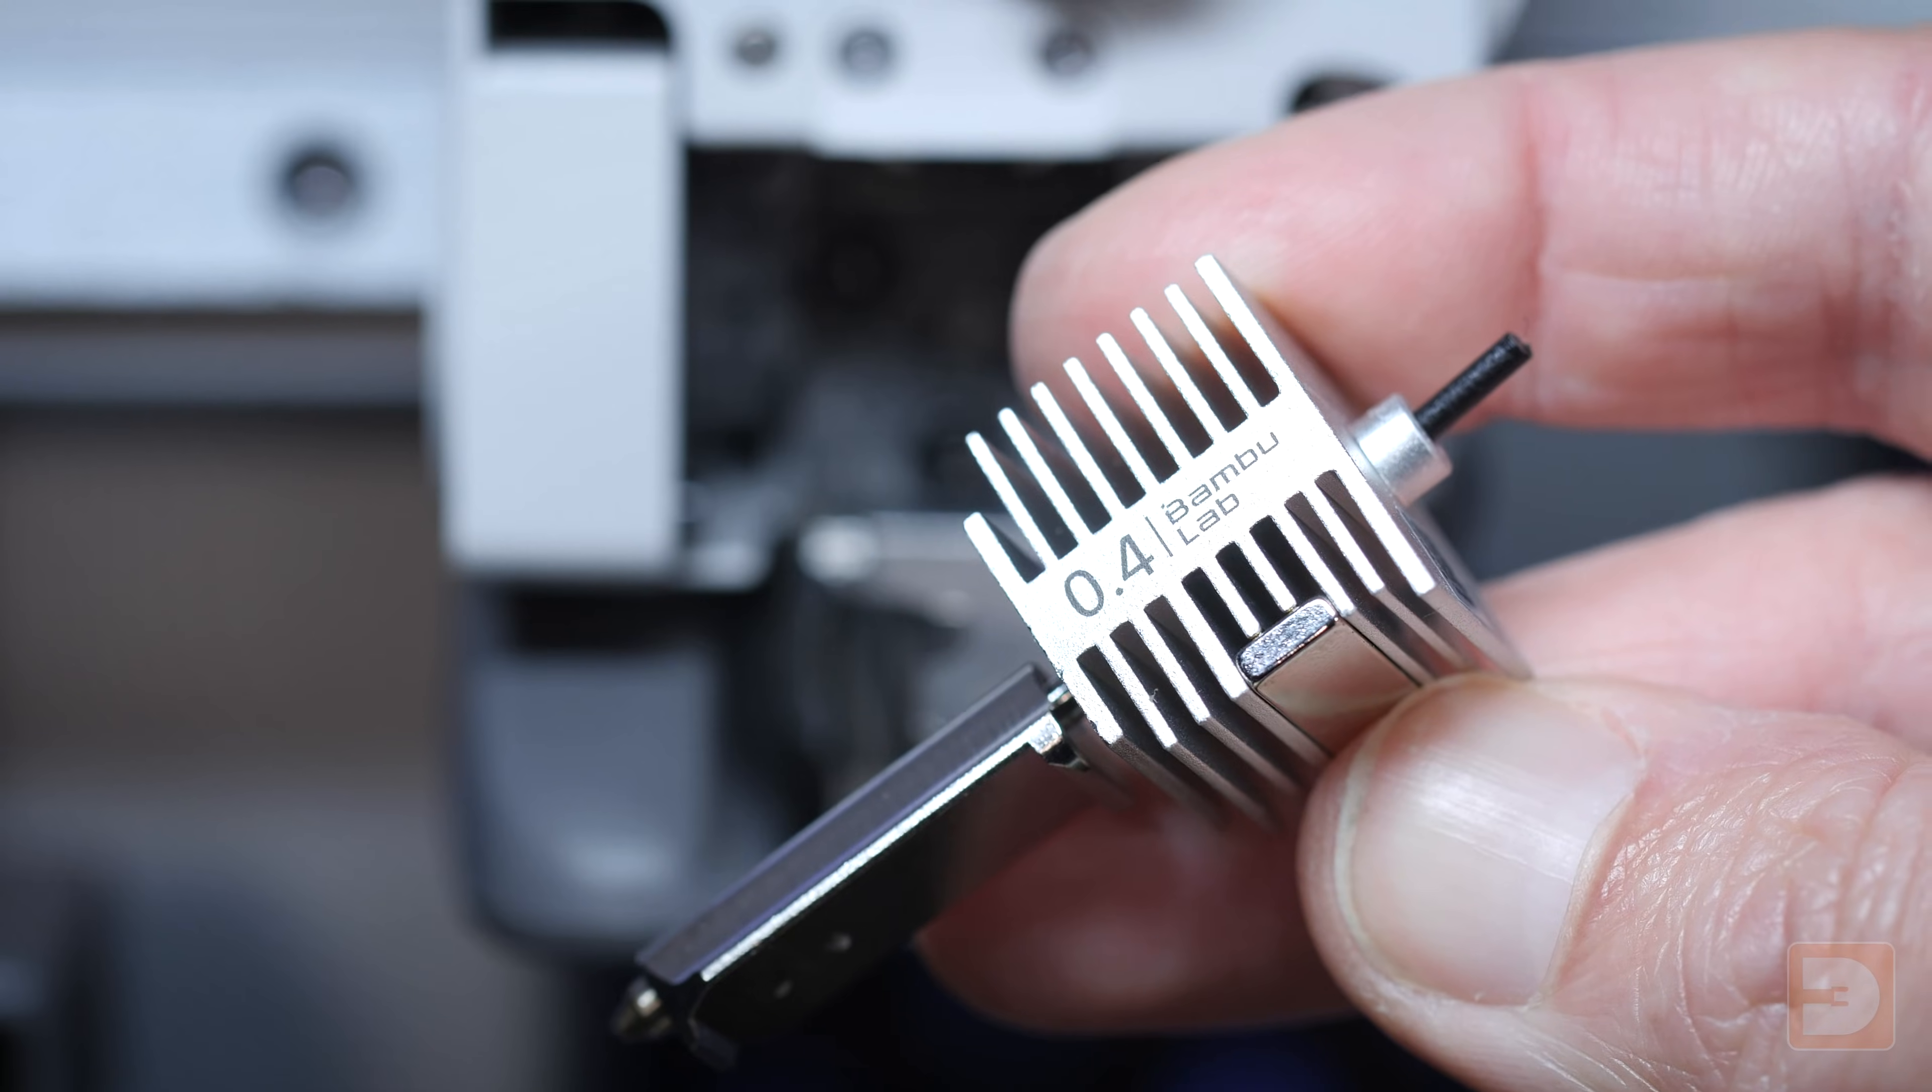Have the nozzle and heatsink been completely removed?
Yes.